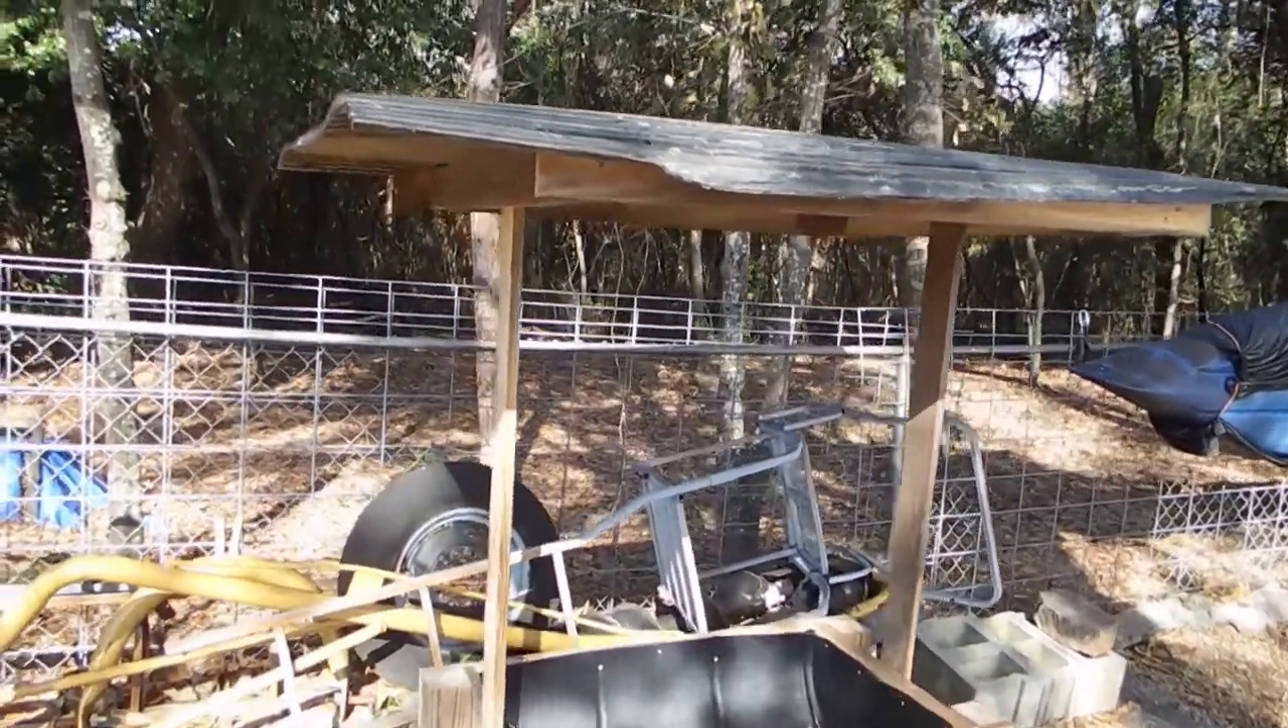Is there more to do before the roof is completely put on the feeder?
No.